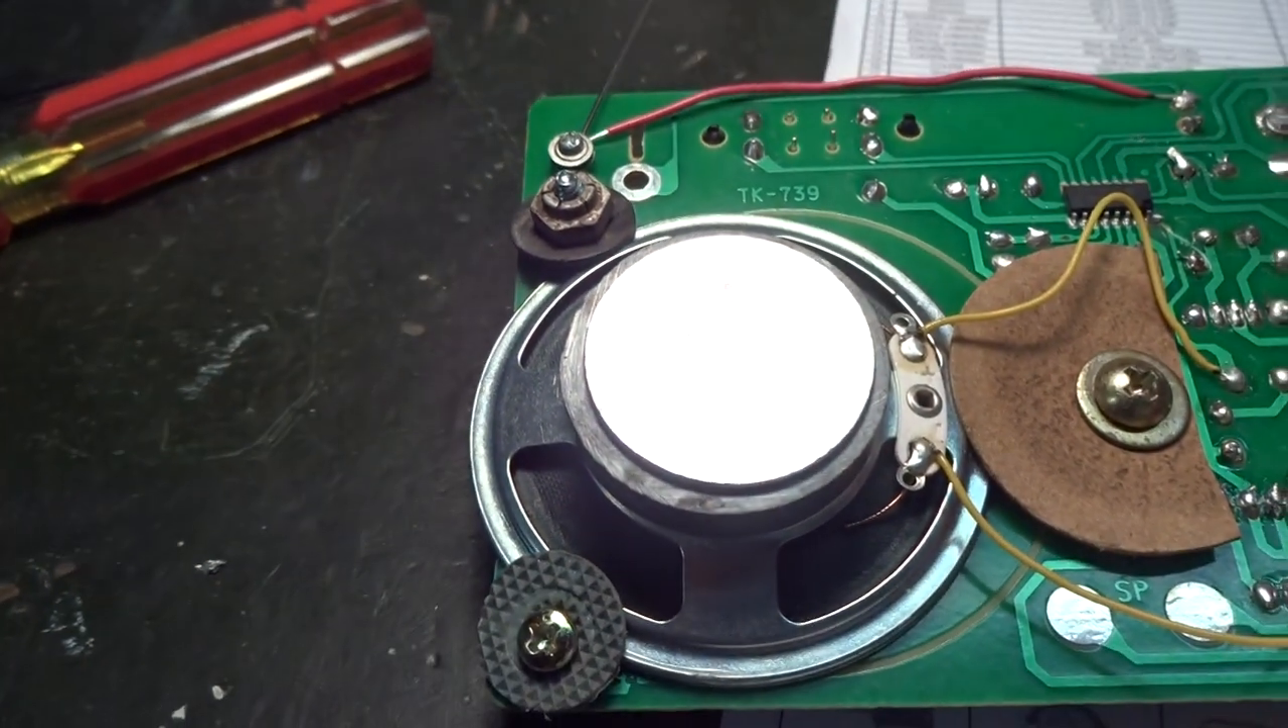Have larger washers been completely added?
Yes.